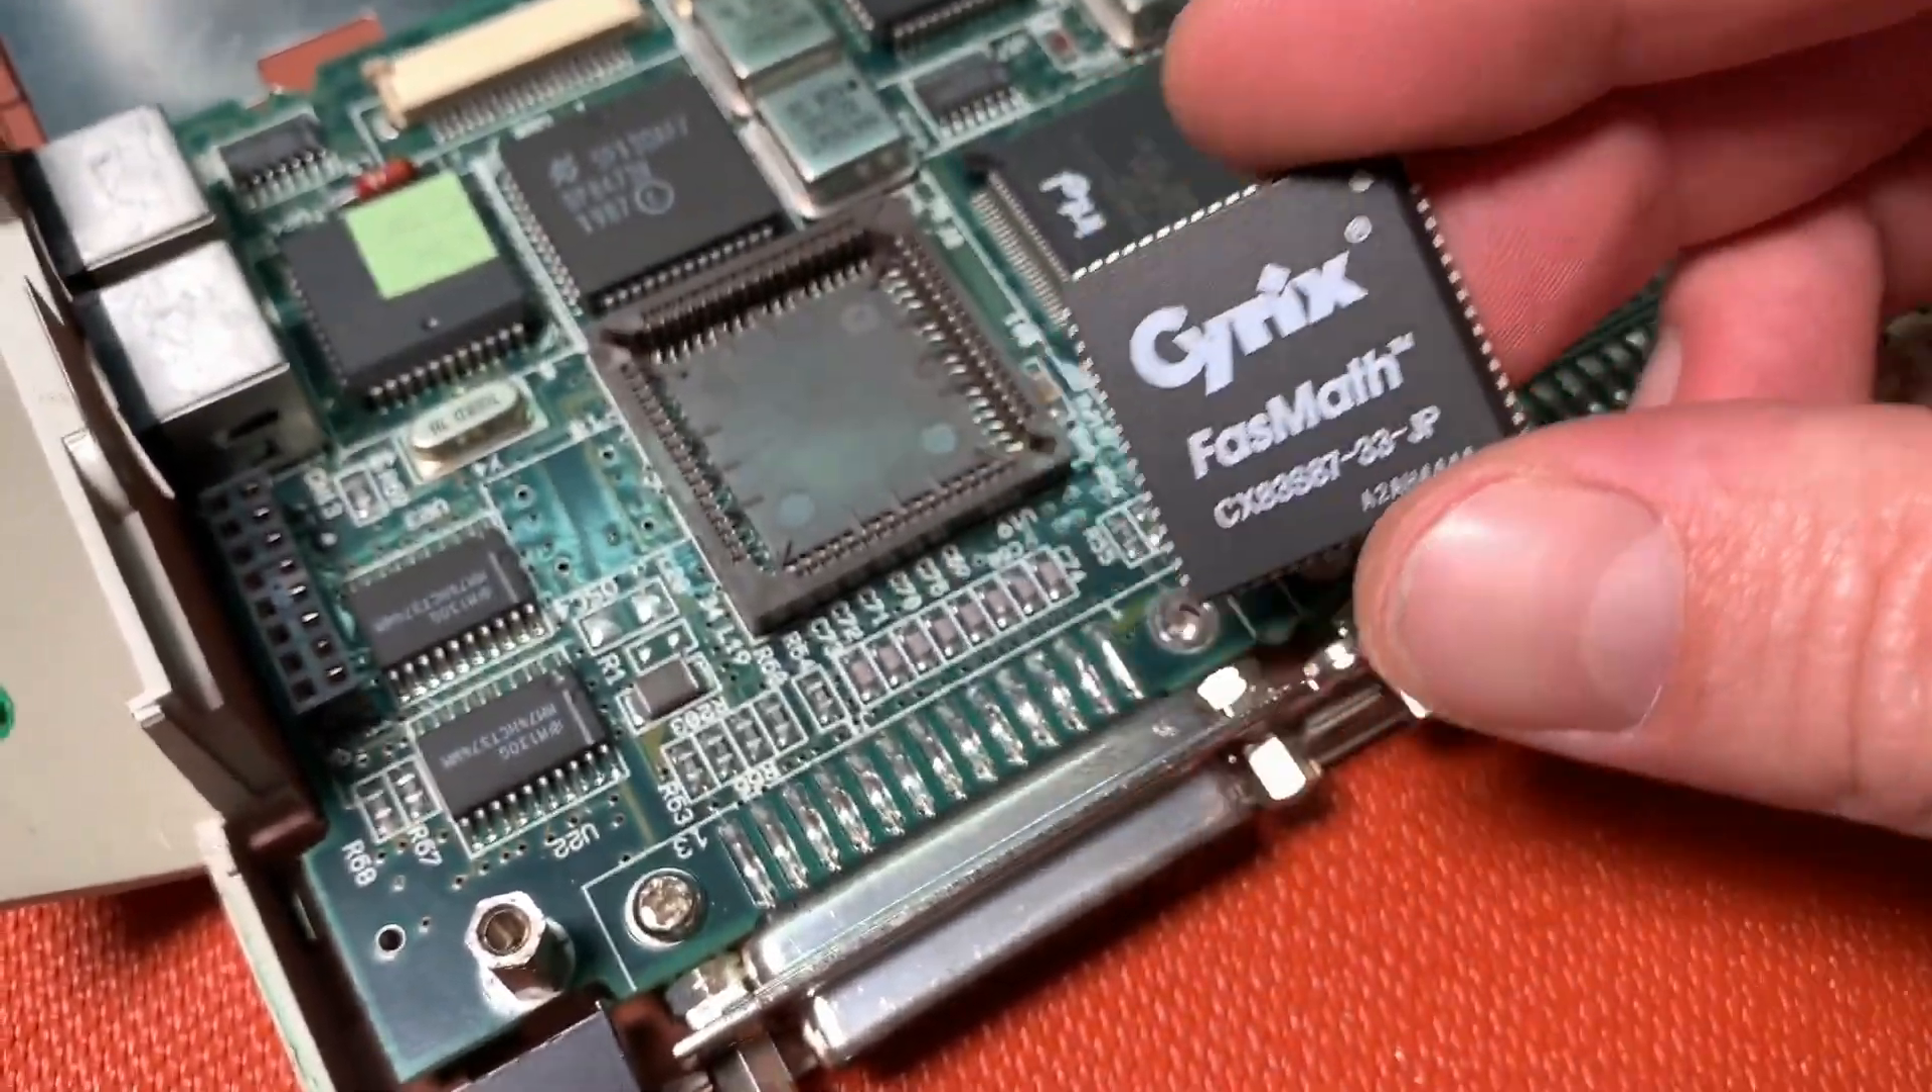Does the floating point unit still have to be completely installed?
Yes.